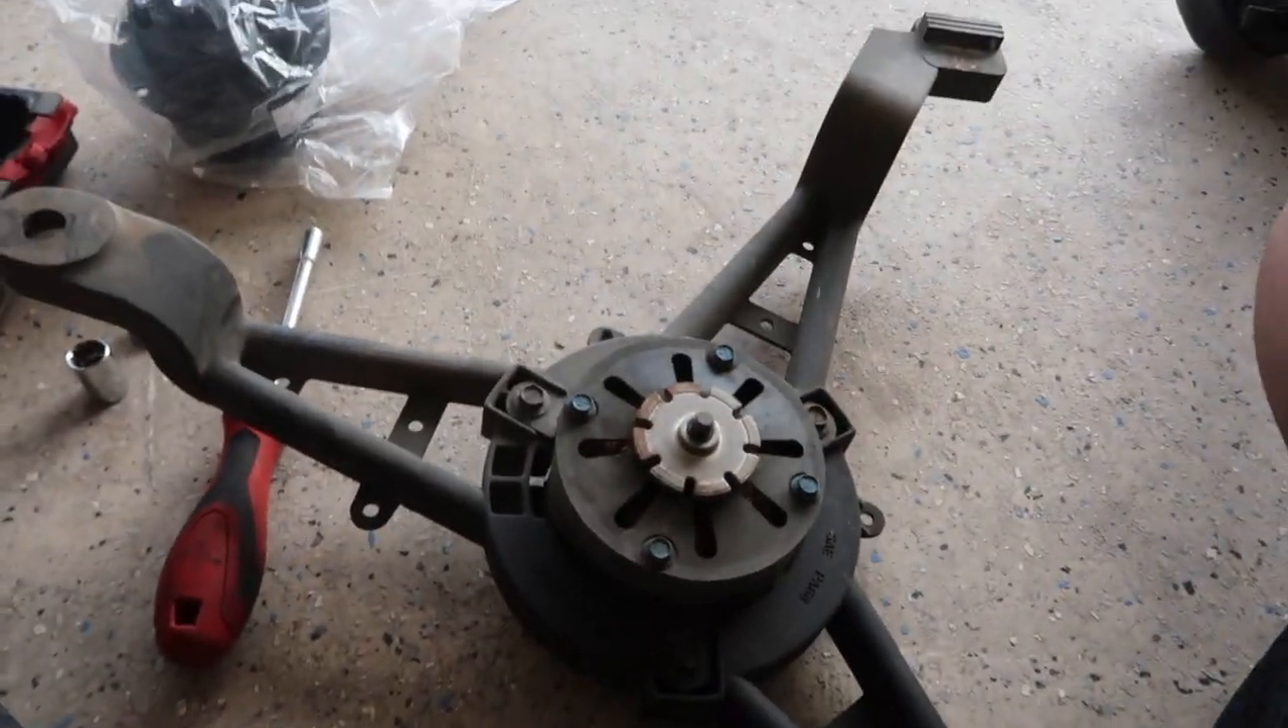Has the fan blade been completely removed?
Yes.